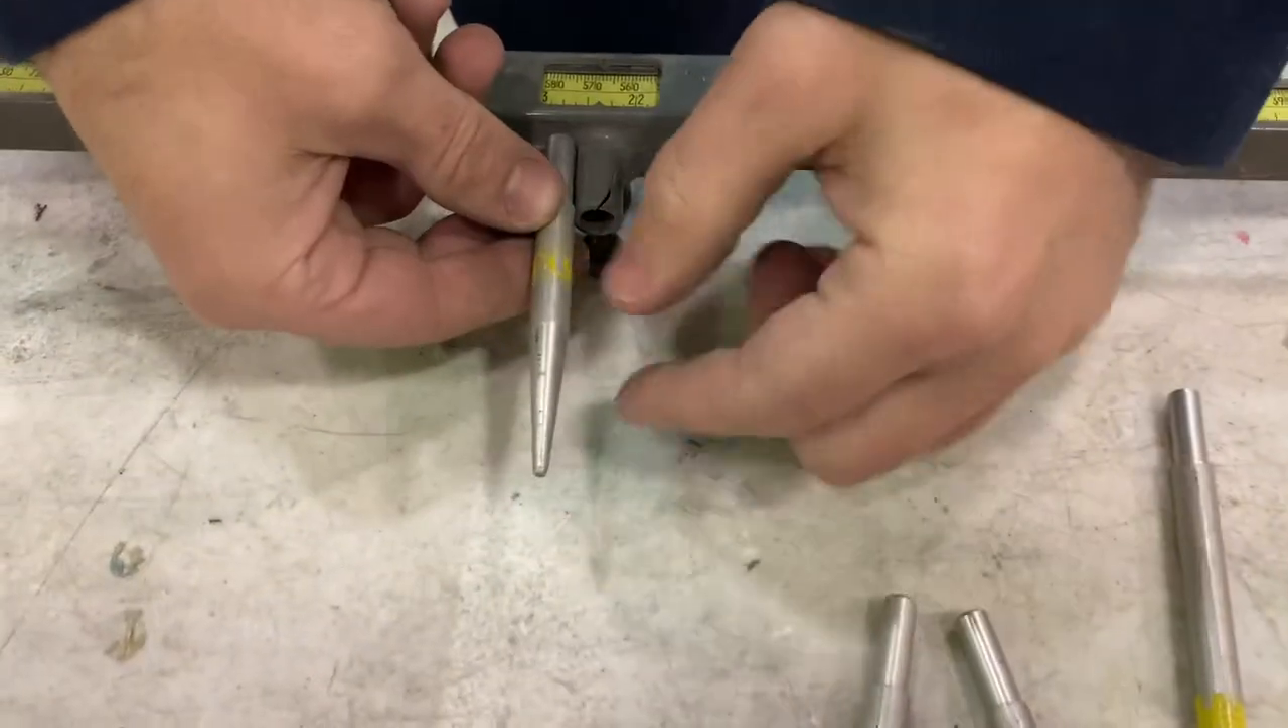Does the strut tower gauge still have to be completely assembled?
Yes.